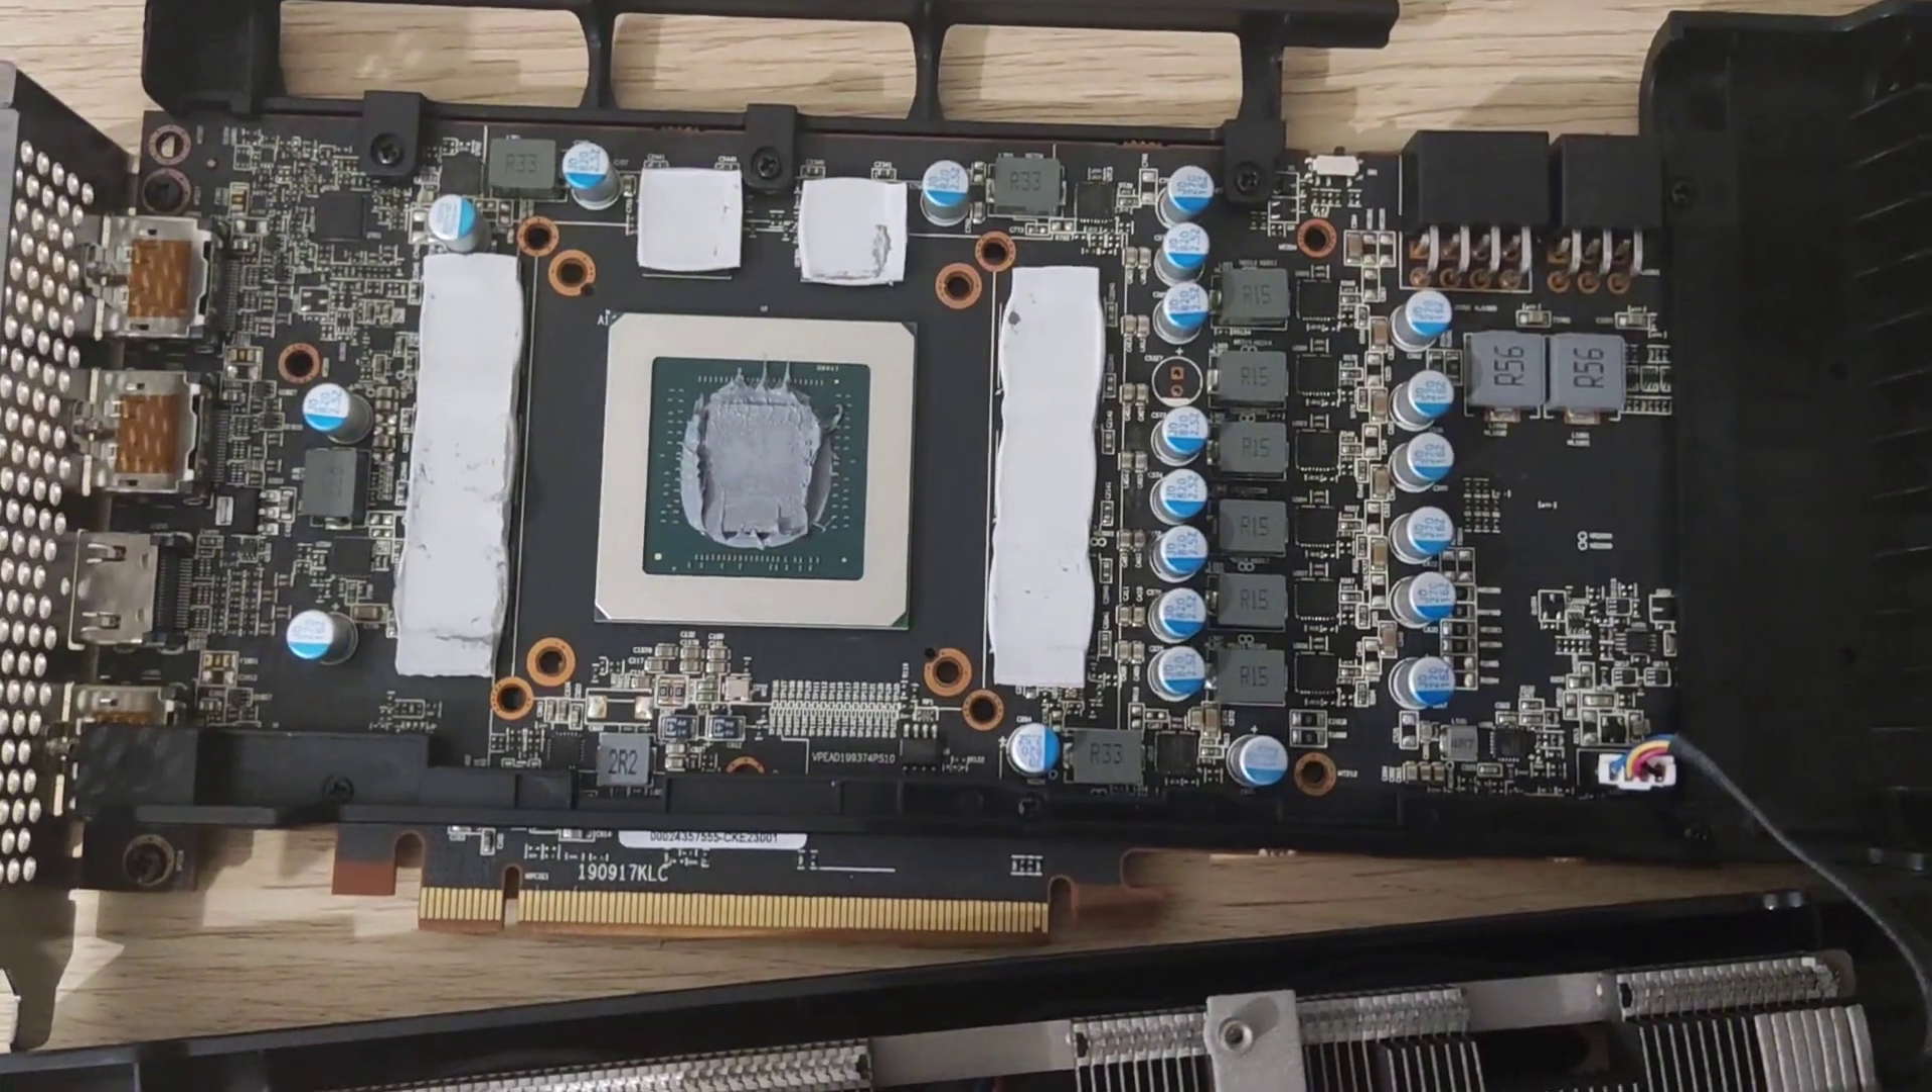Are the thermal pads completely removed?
No.